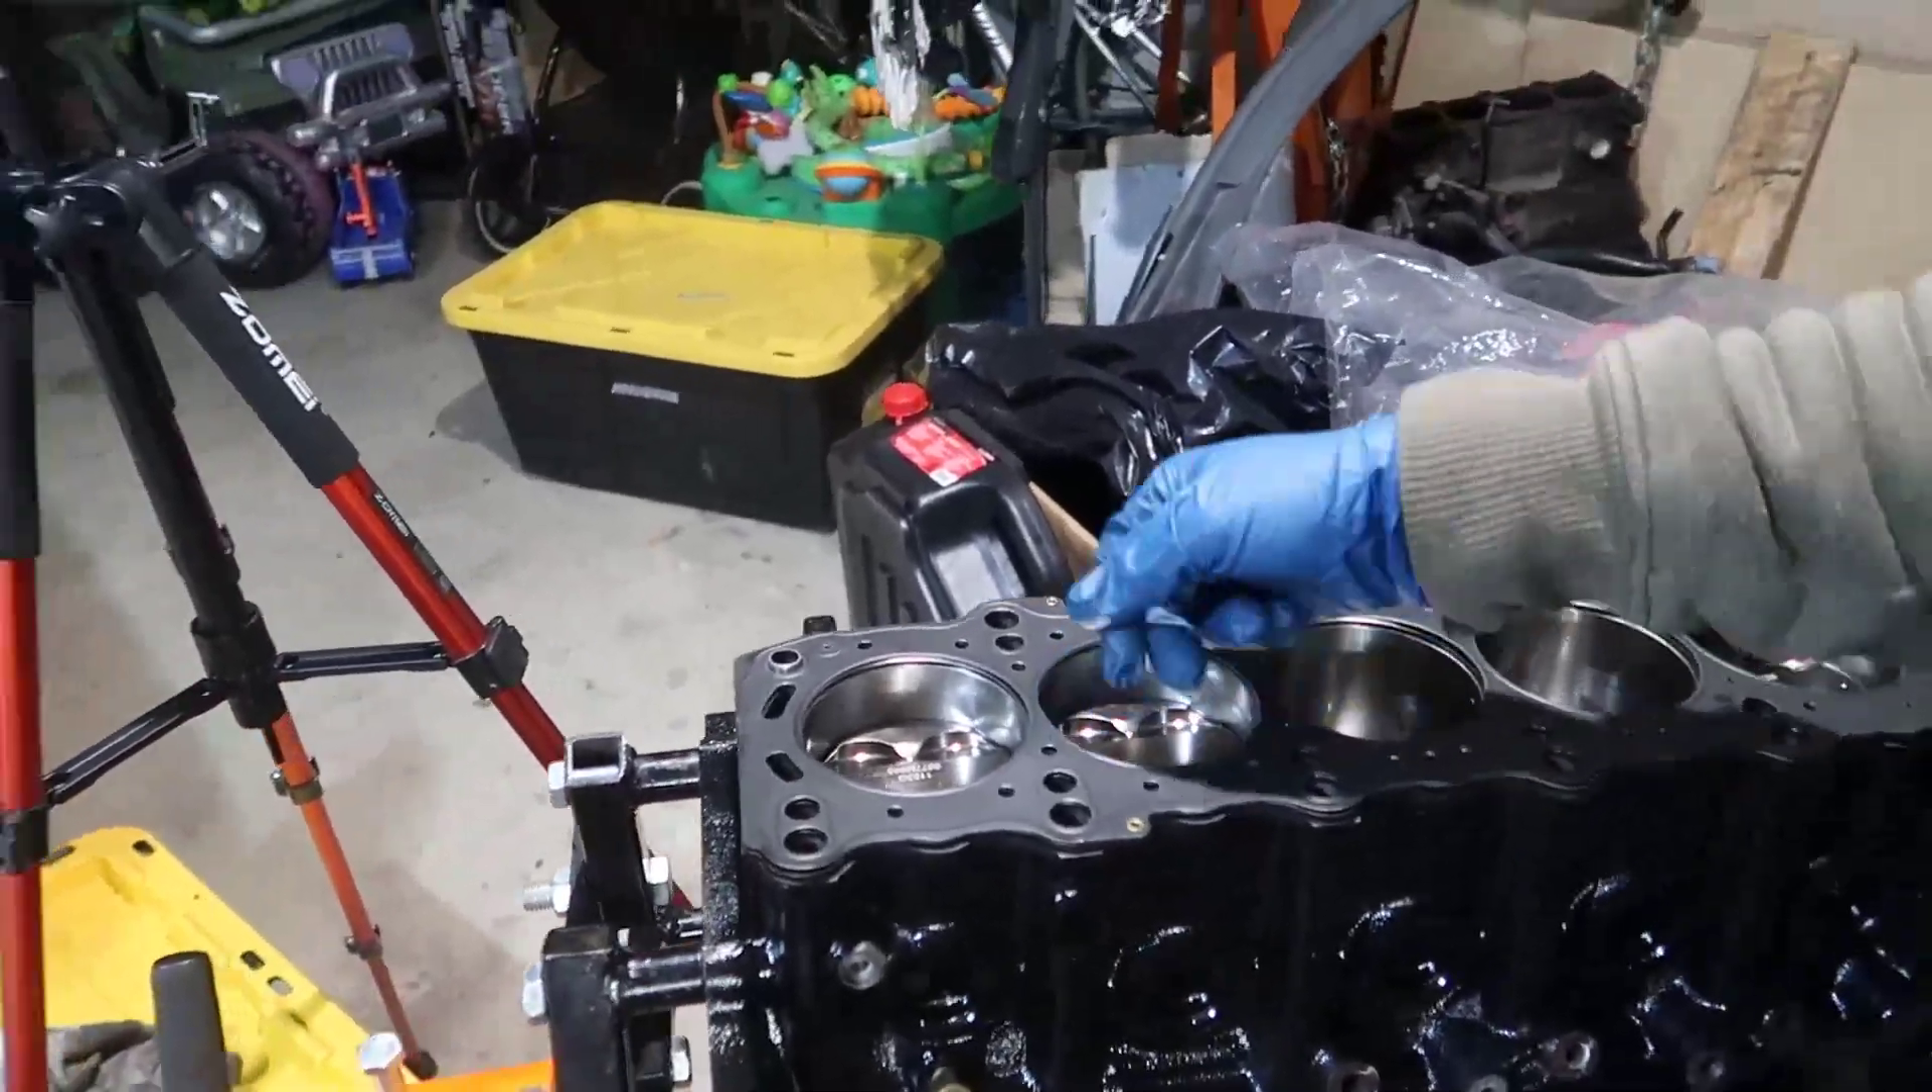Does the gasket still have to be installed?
No.